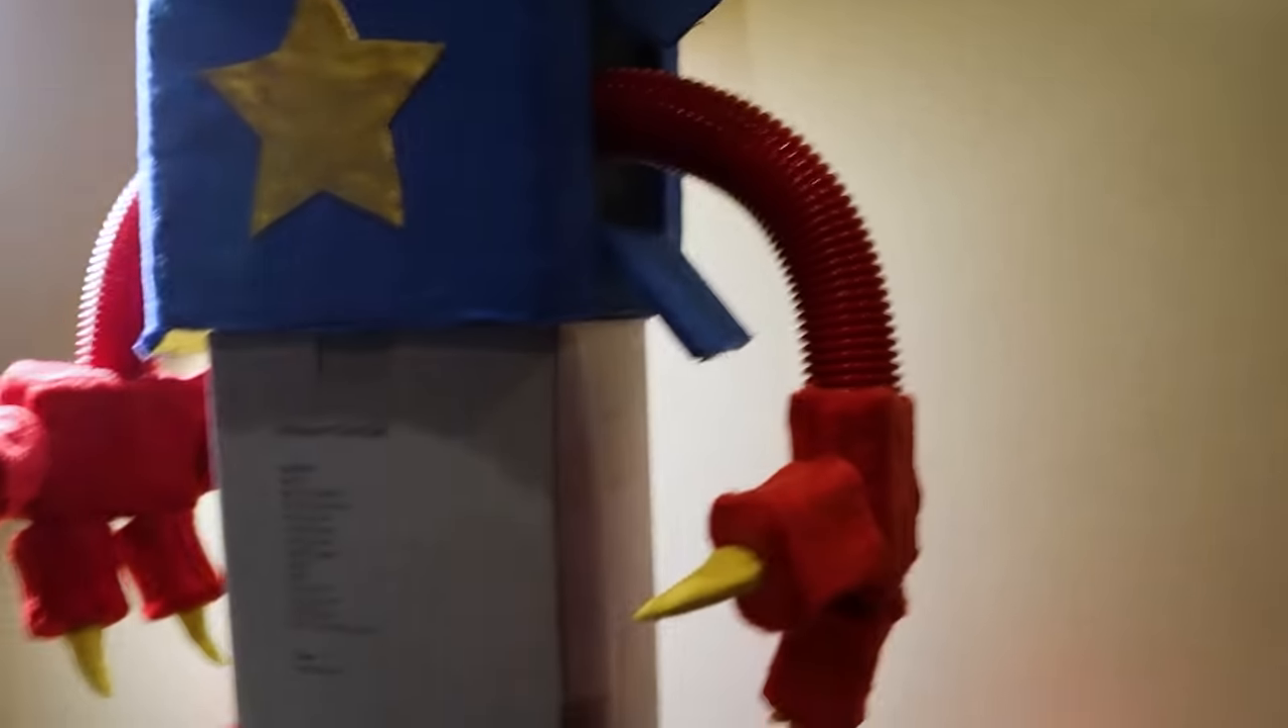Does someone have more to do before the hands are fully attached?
No.